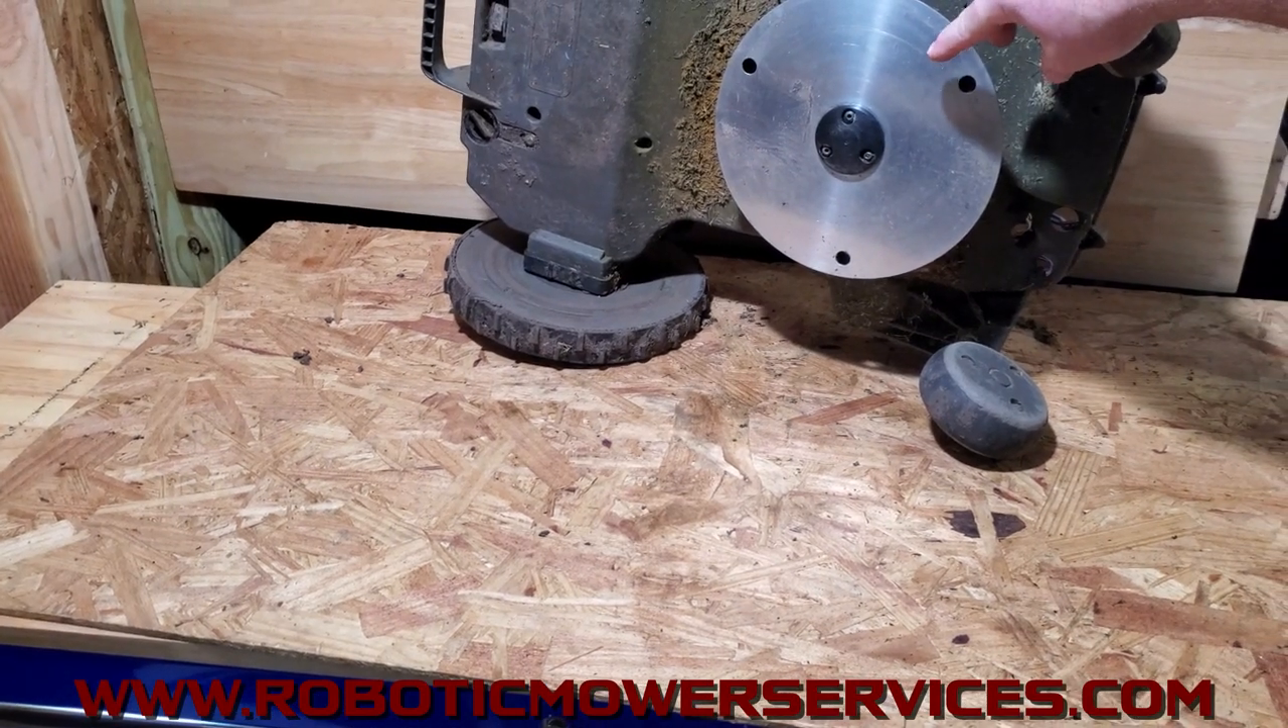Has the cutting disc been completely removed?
No.